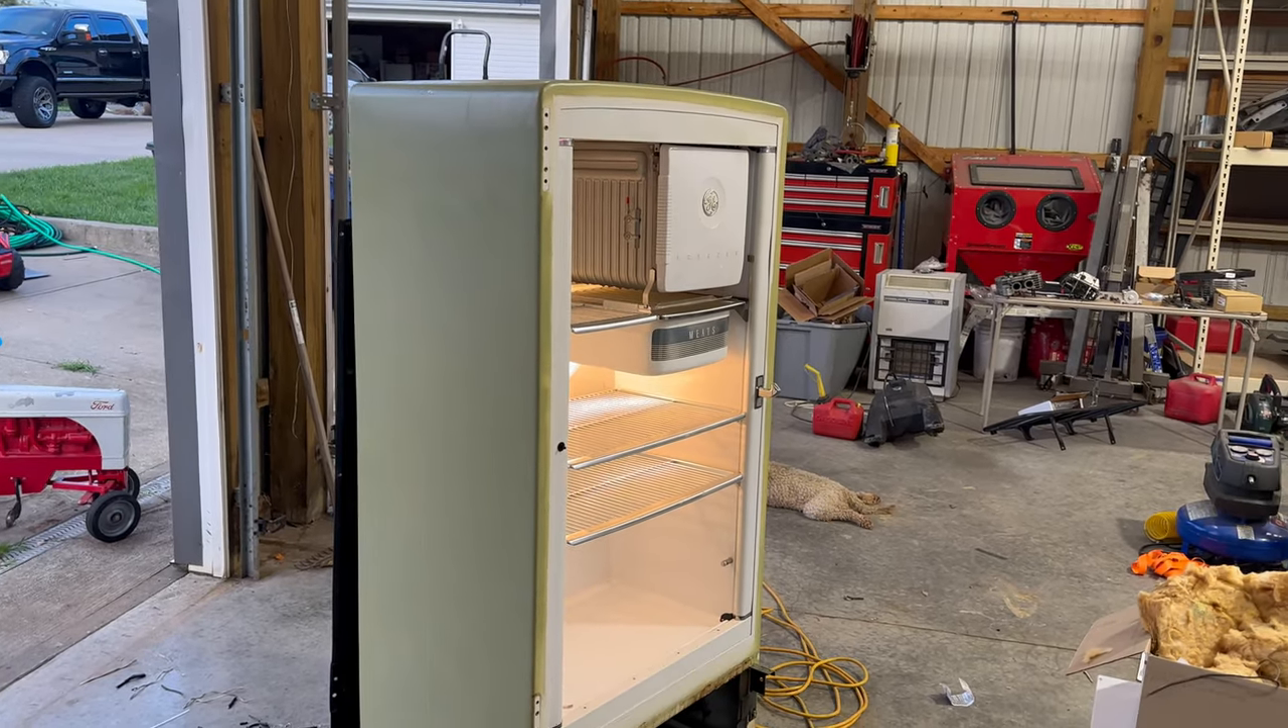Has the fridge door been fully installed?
No.